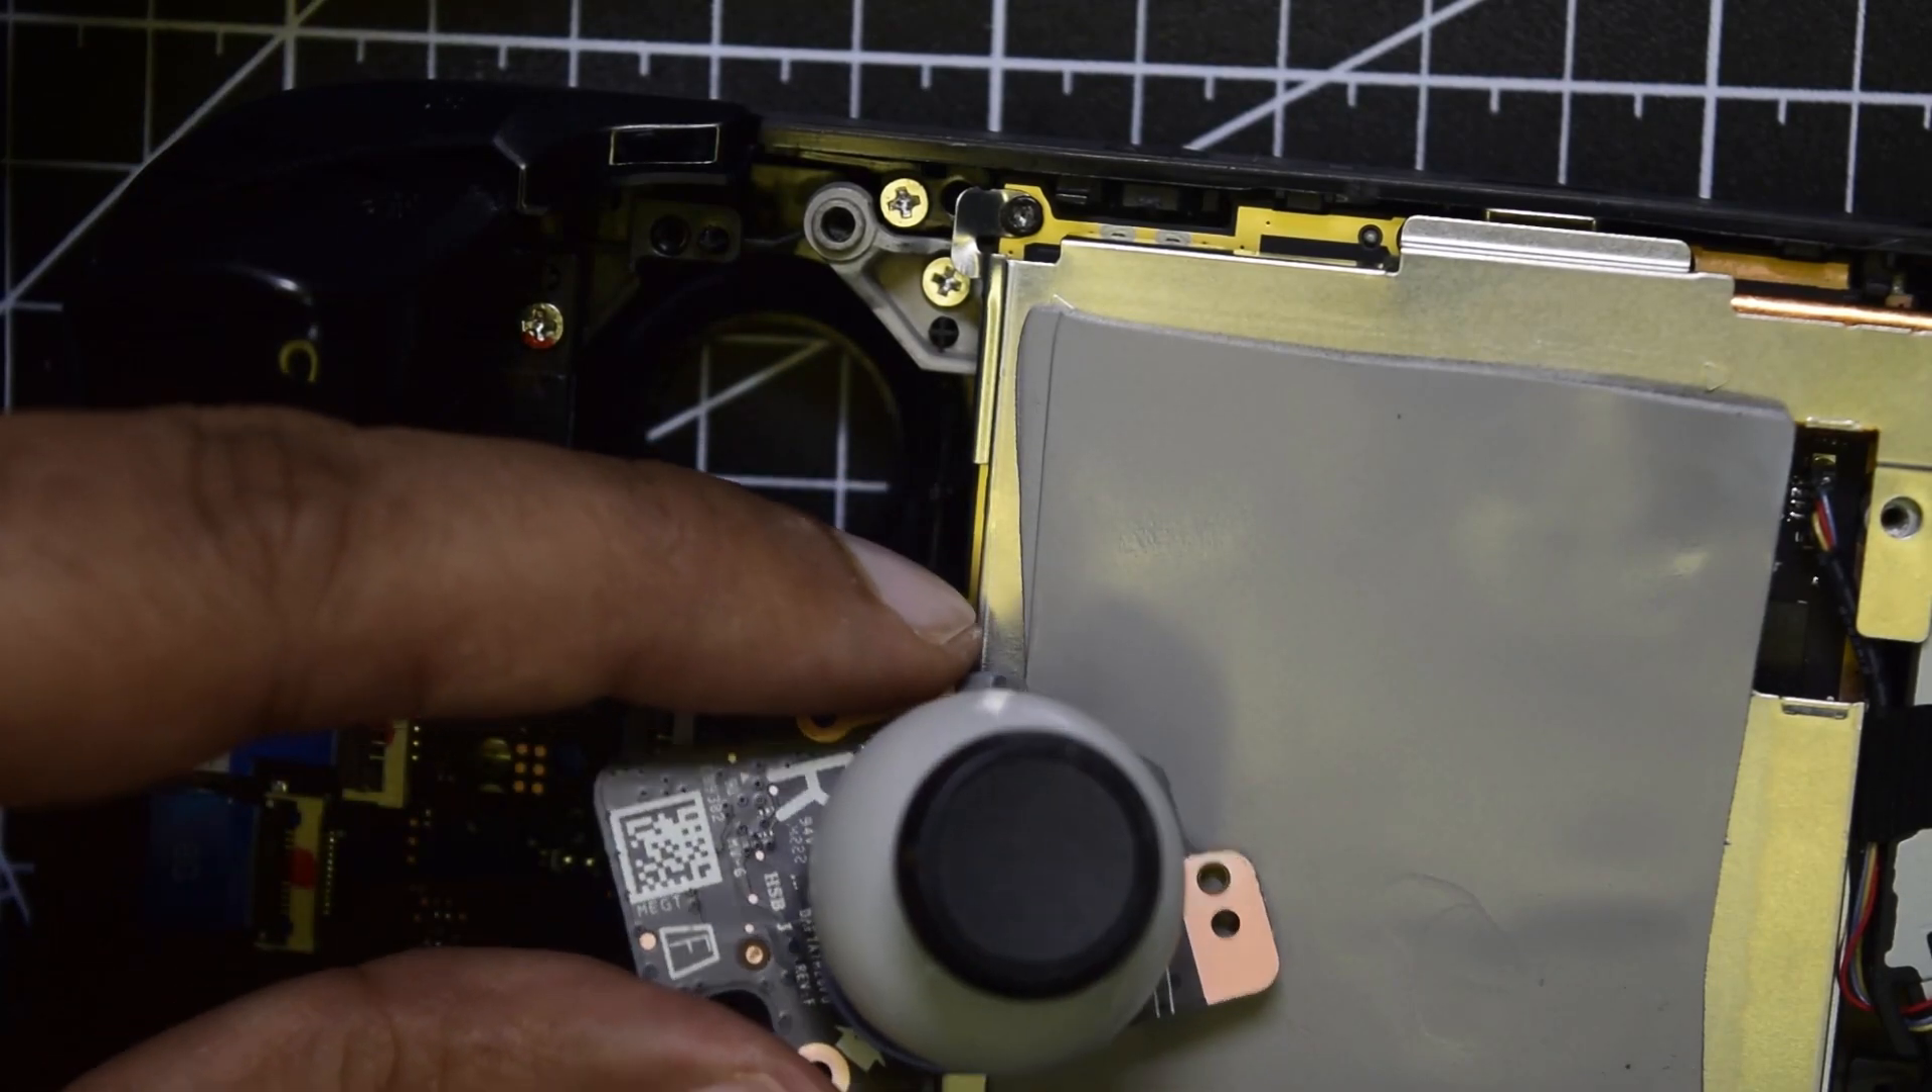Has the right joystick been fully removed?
Yes.